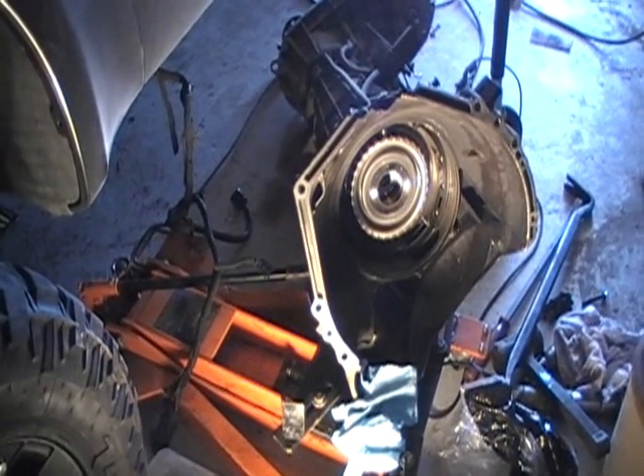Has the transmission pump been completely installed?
No.